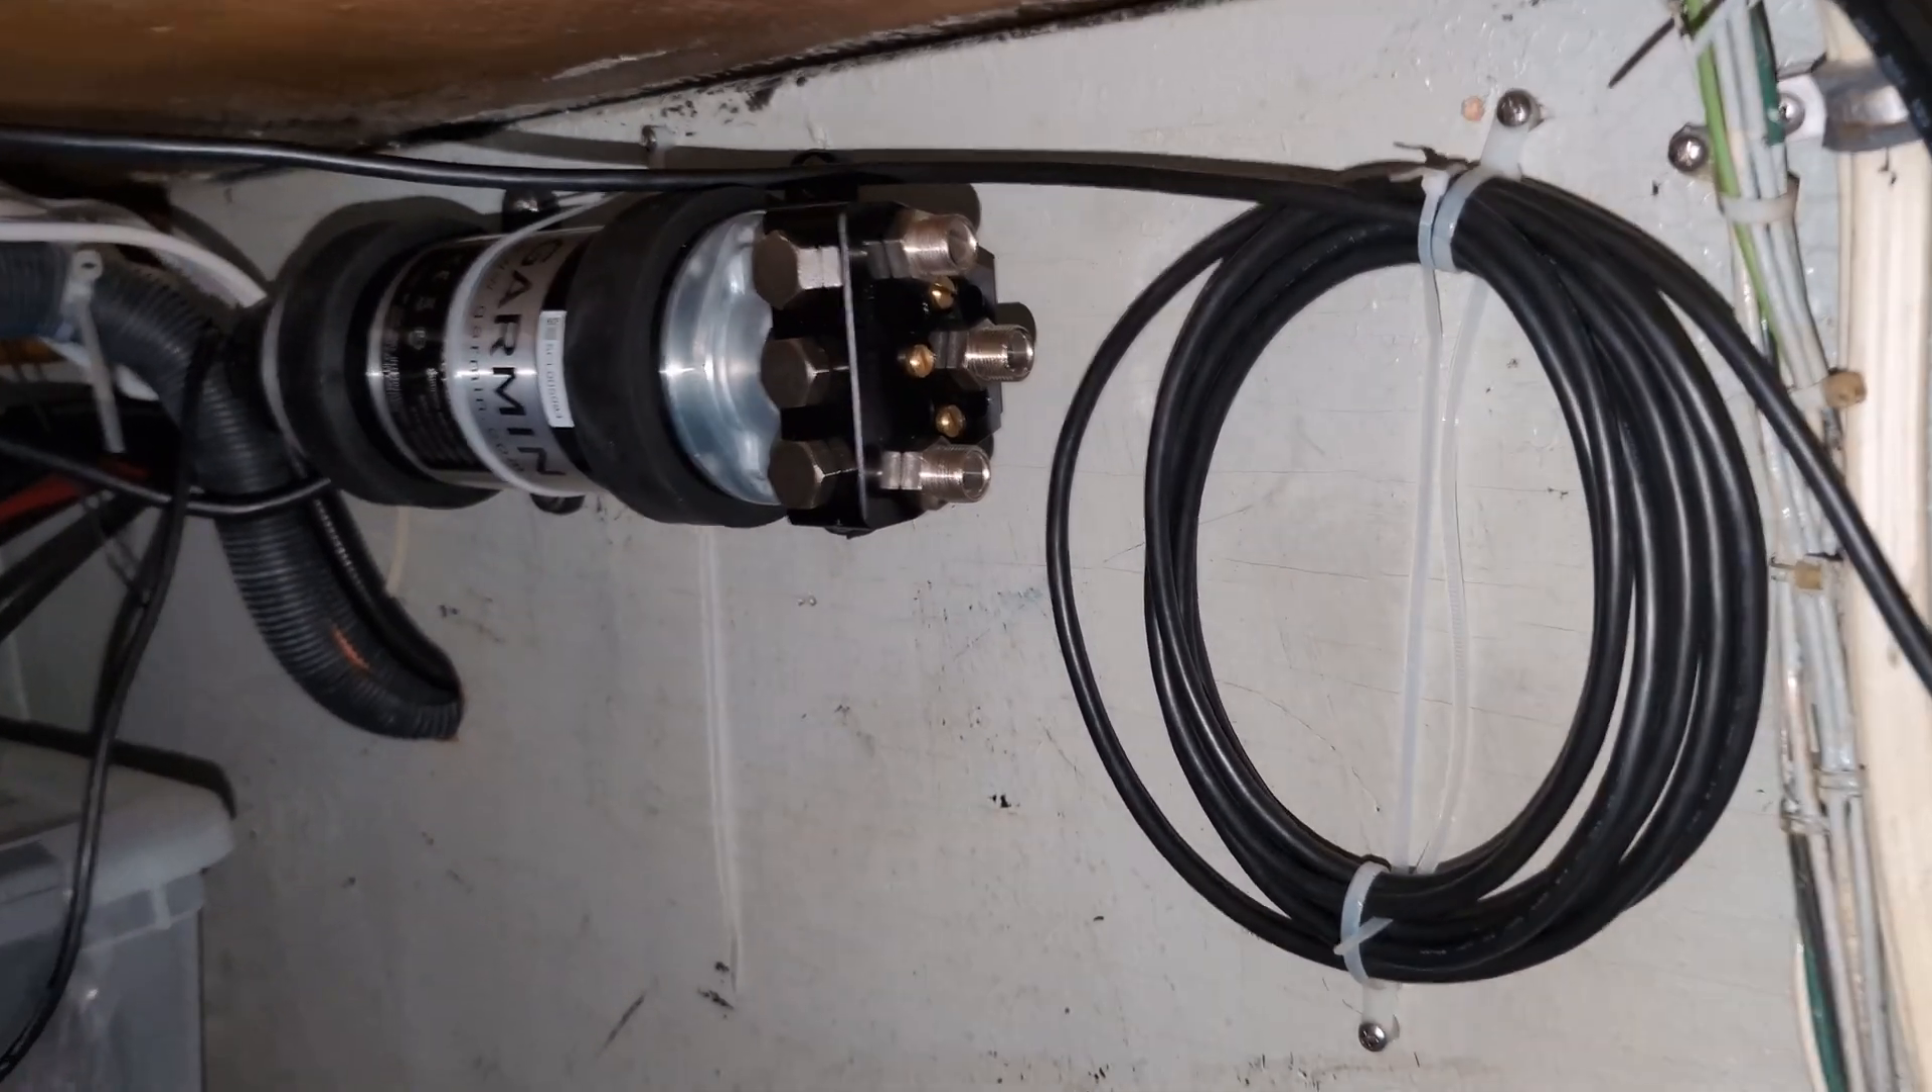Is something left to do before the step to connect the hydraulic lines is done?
Yes.